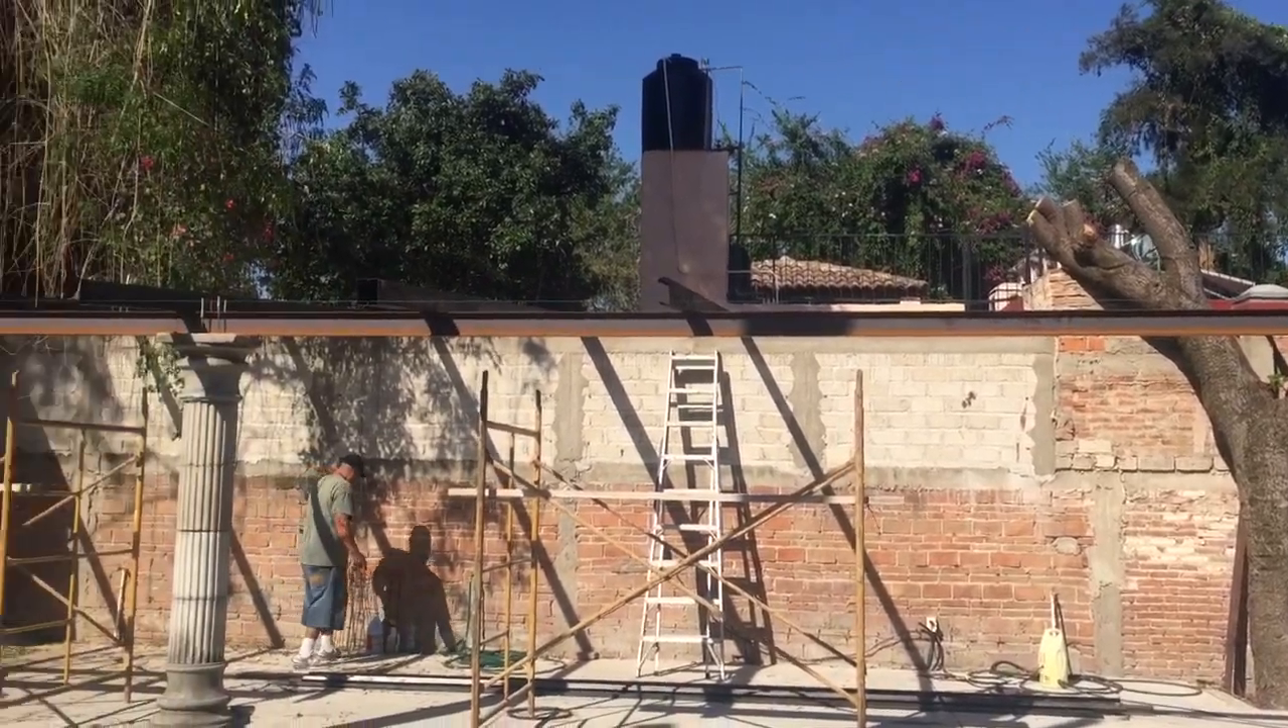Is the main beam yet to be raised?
No.